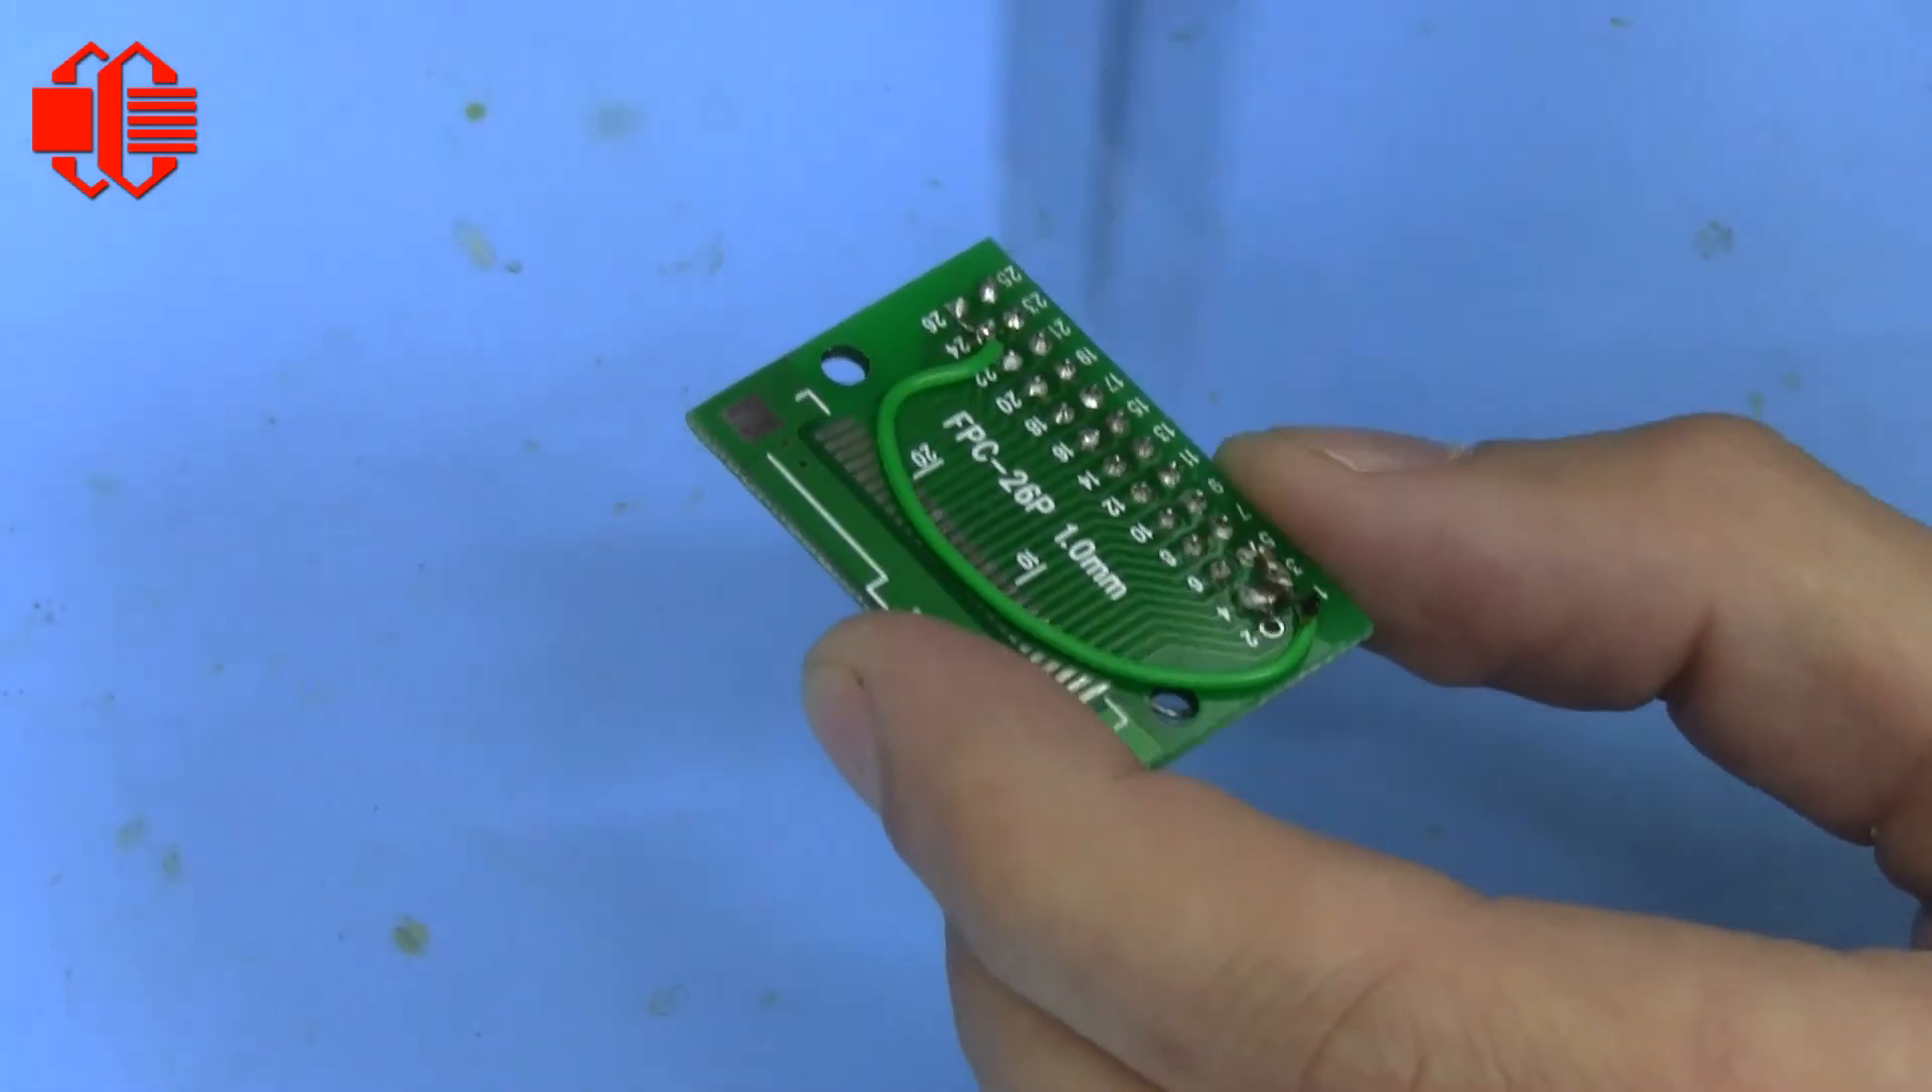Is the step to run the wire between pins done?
Yes.